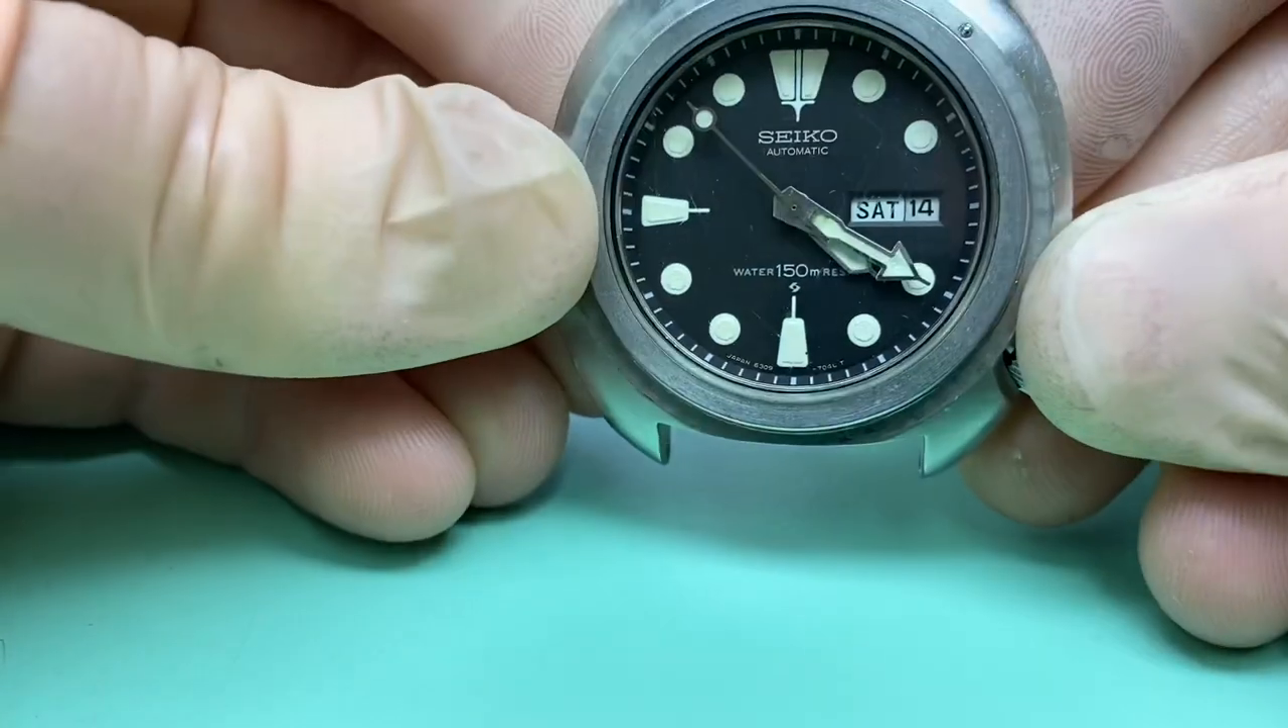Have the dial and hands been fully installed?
Yes.